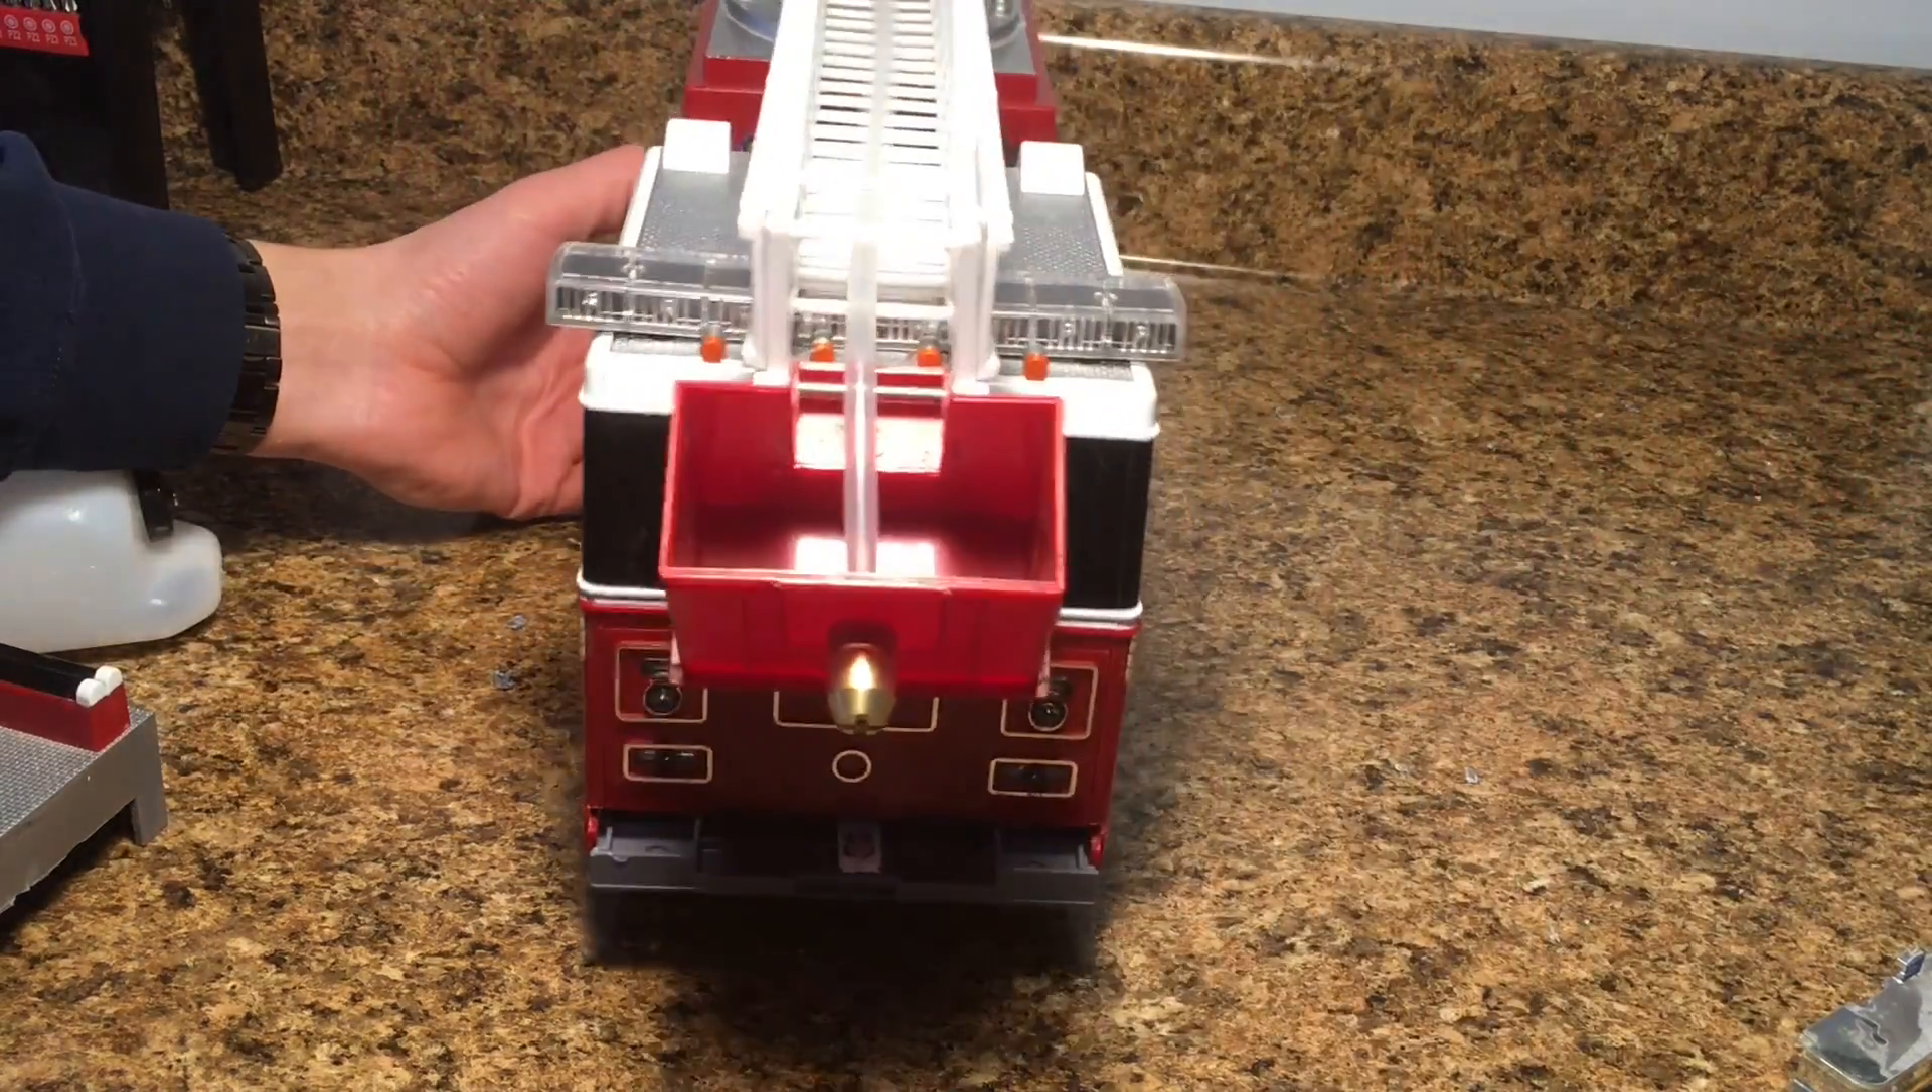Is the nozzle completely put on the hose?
Yes.